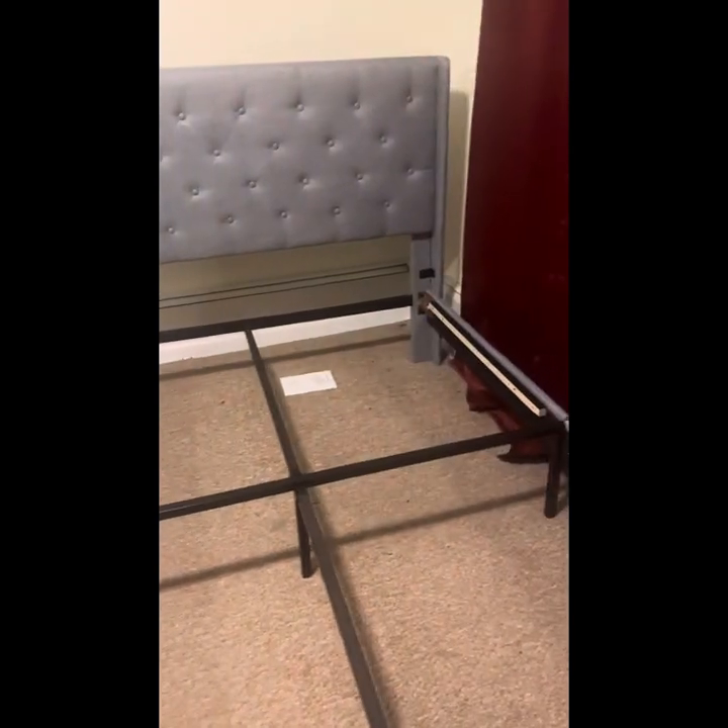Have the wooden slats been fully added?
No.